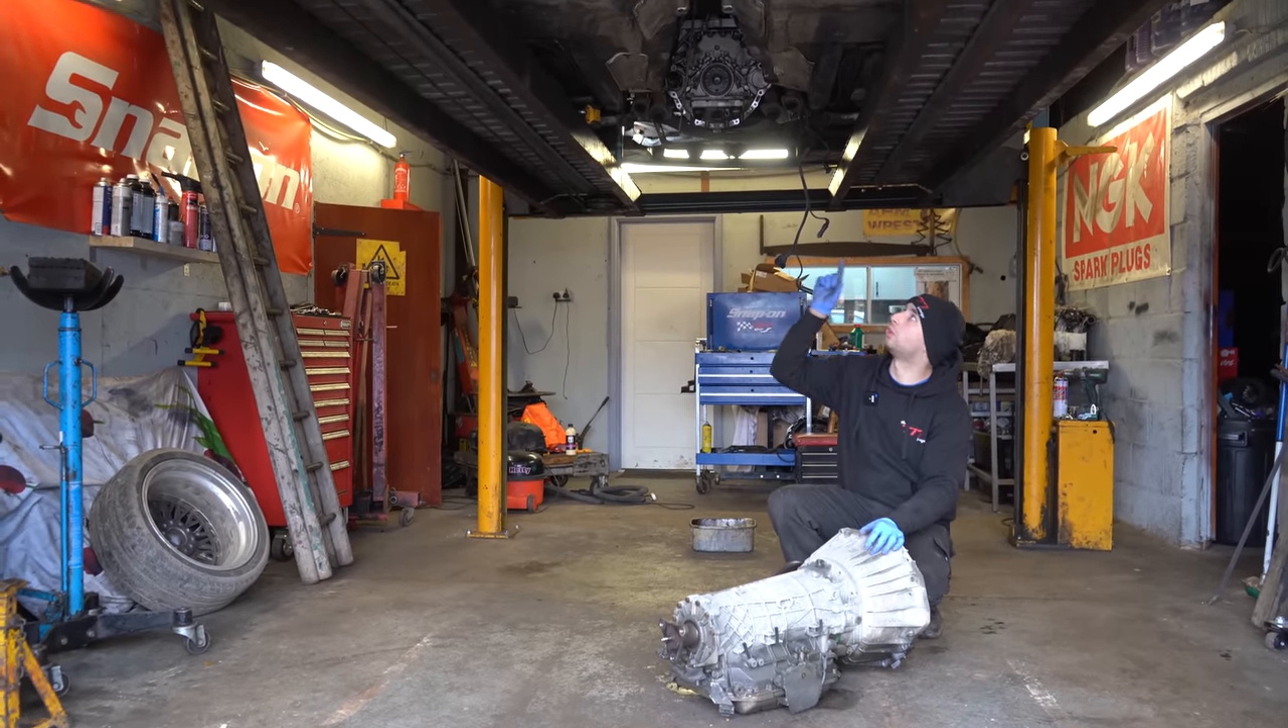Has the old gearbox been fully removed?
Yes.